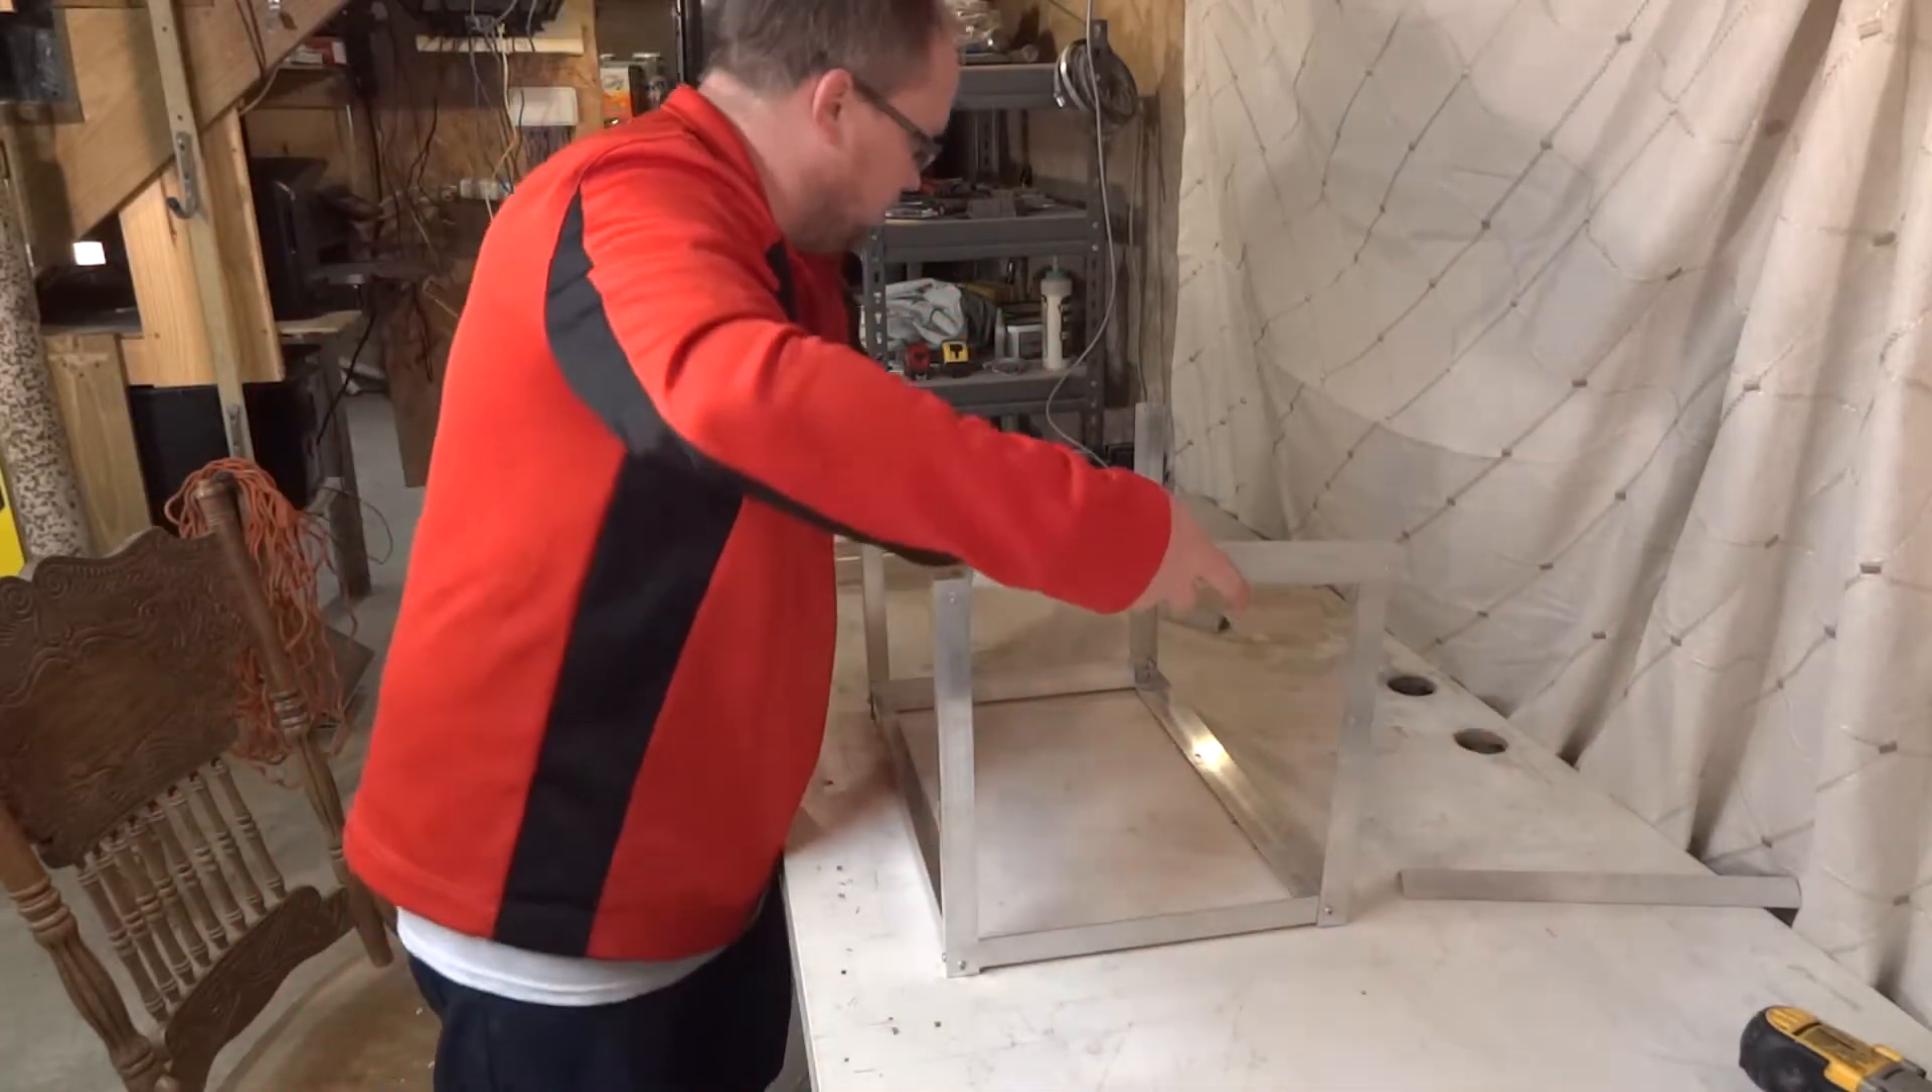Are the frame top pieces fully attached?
No.